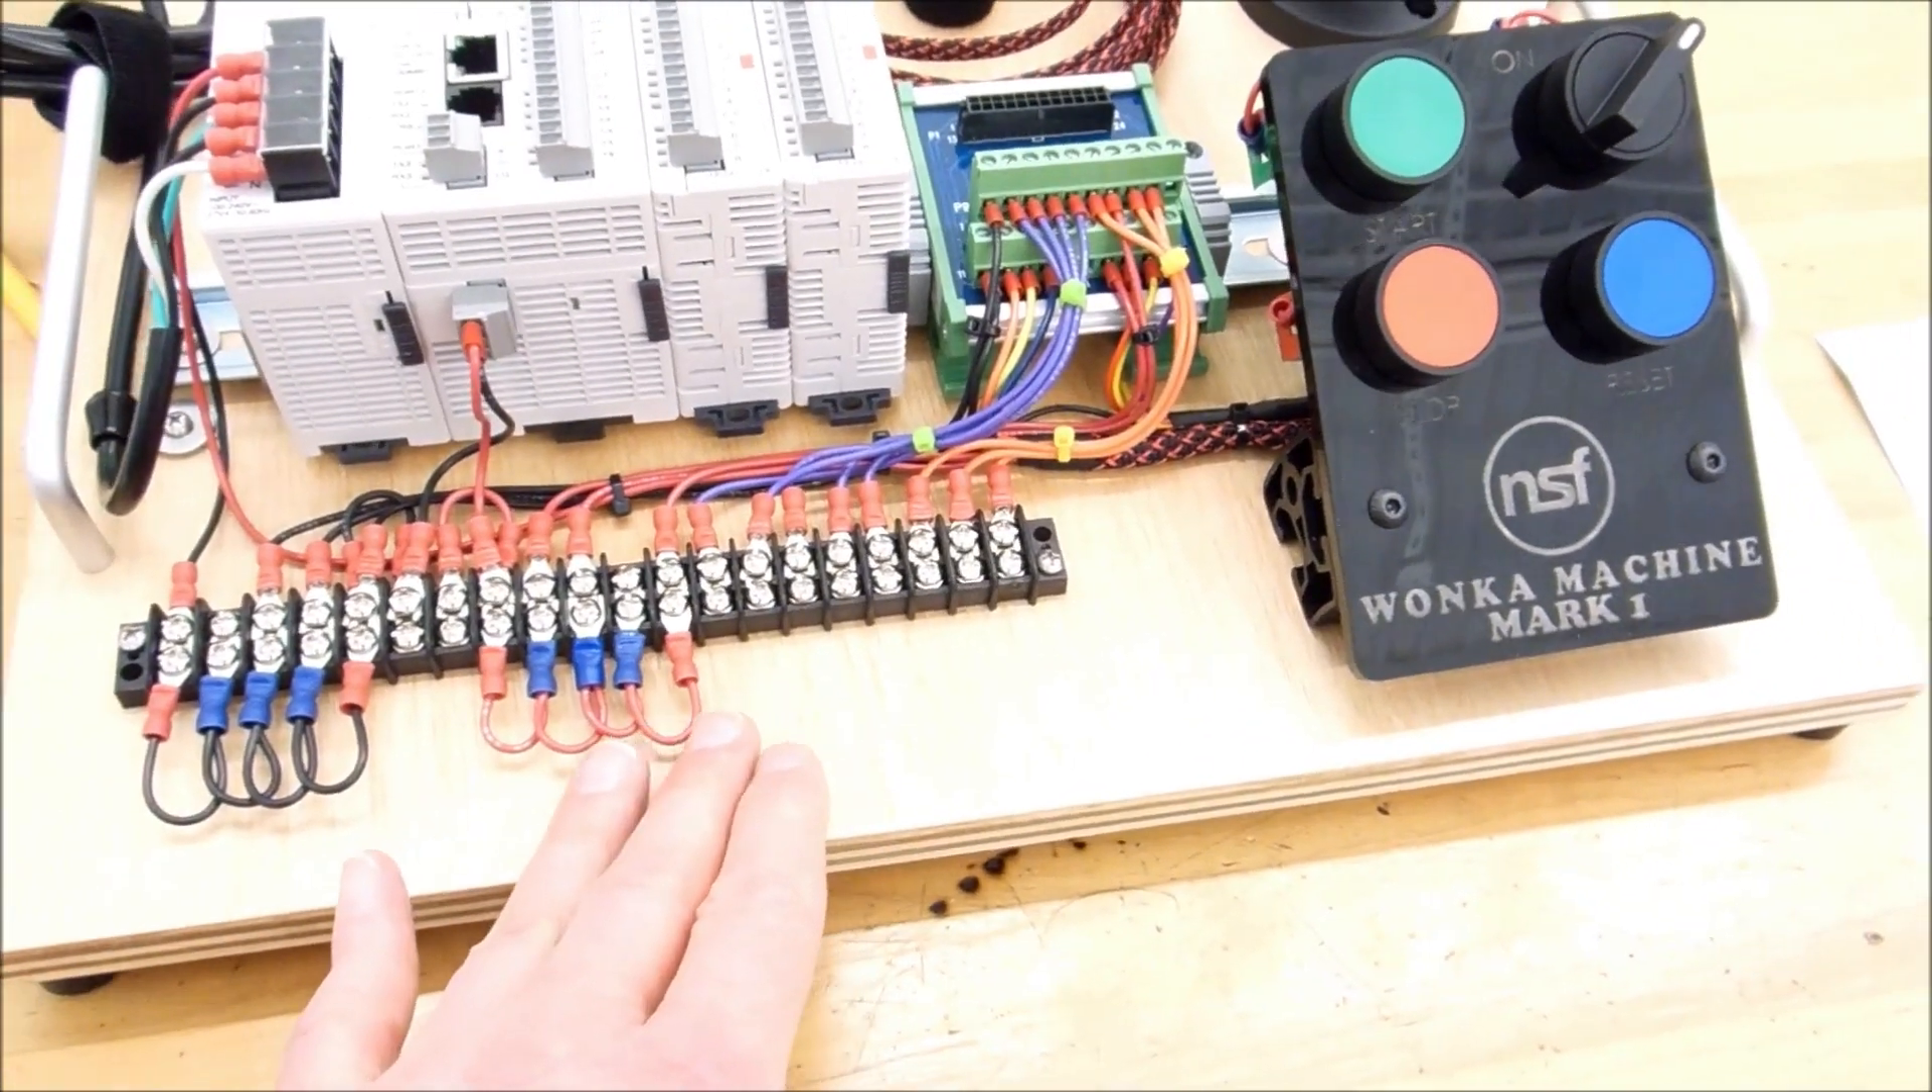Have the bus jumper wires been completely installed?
Yes.